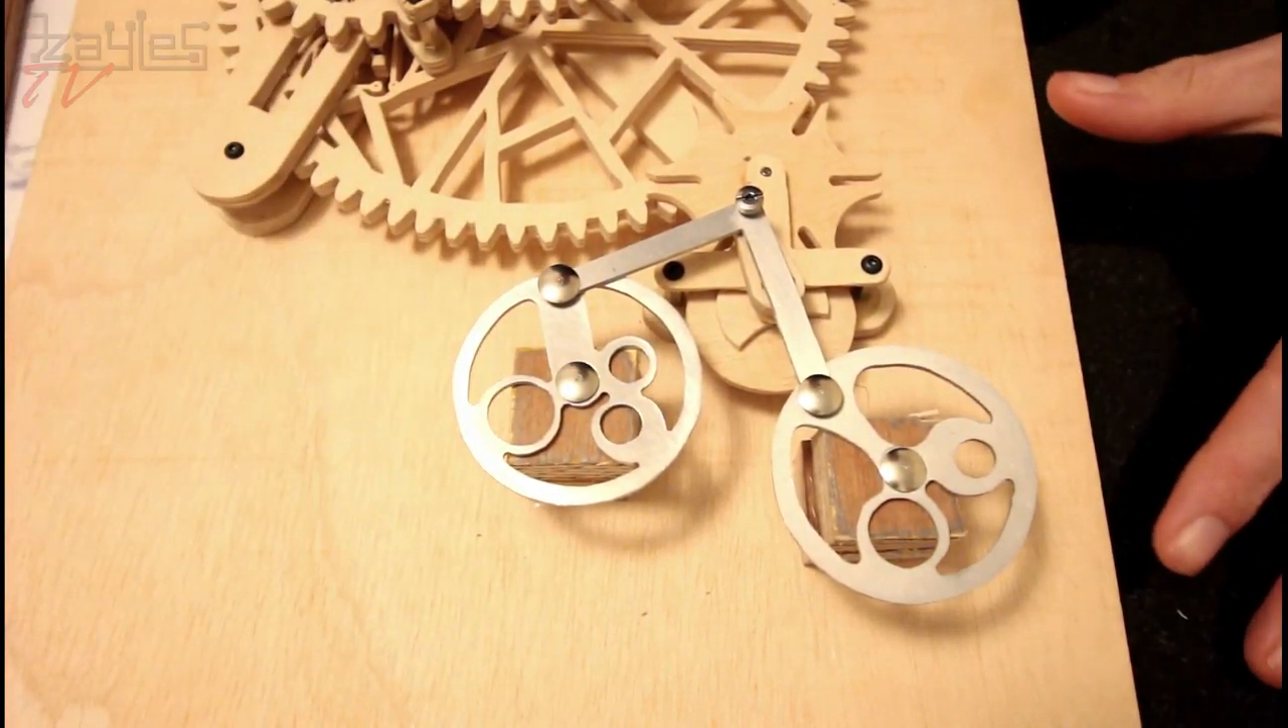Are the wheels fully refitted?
Yes.